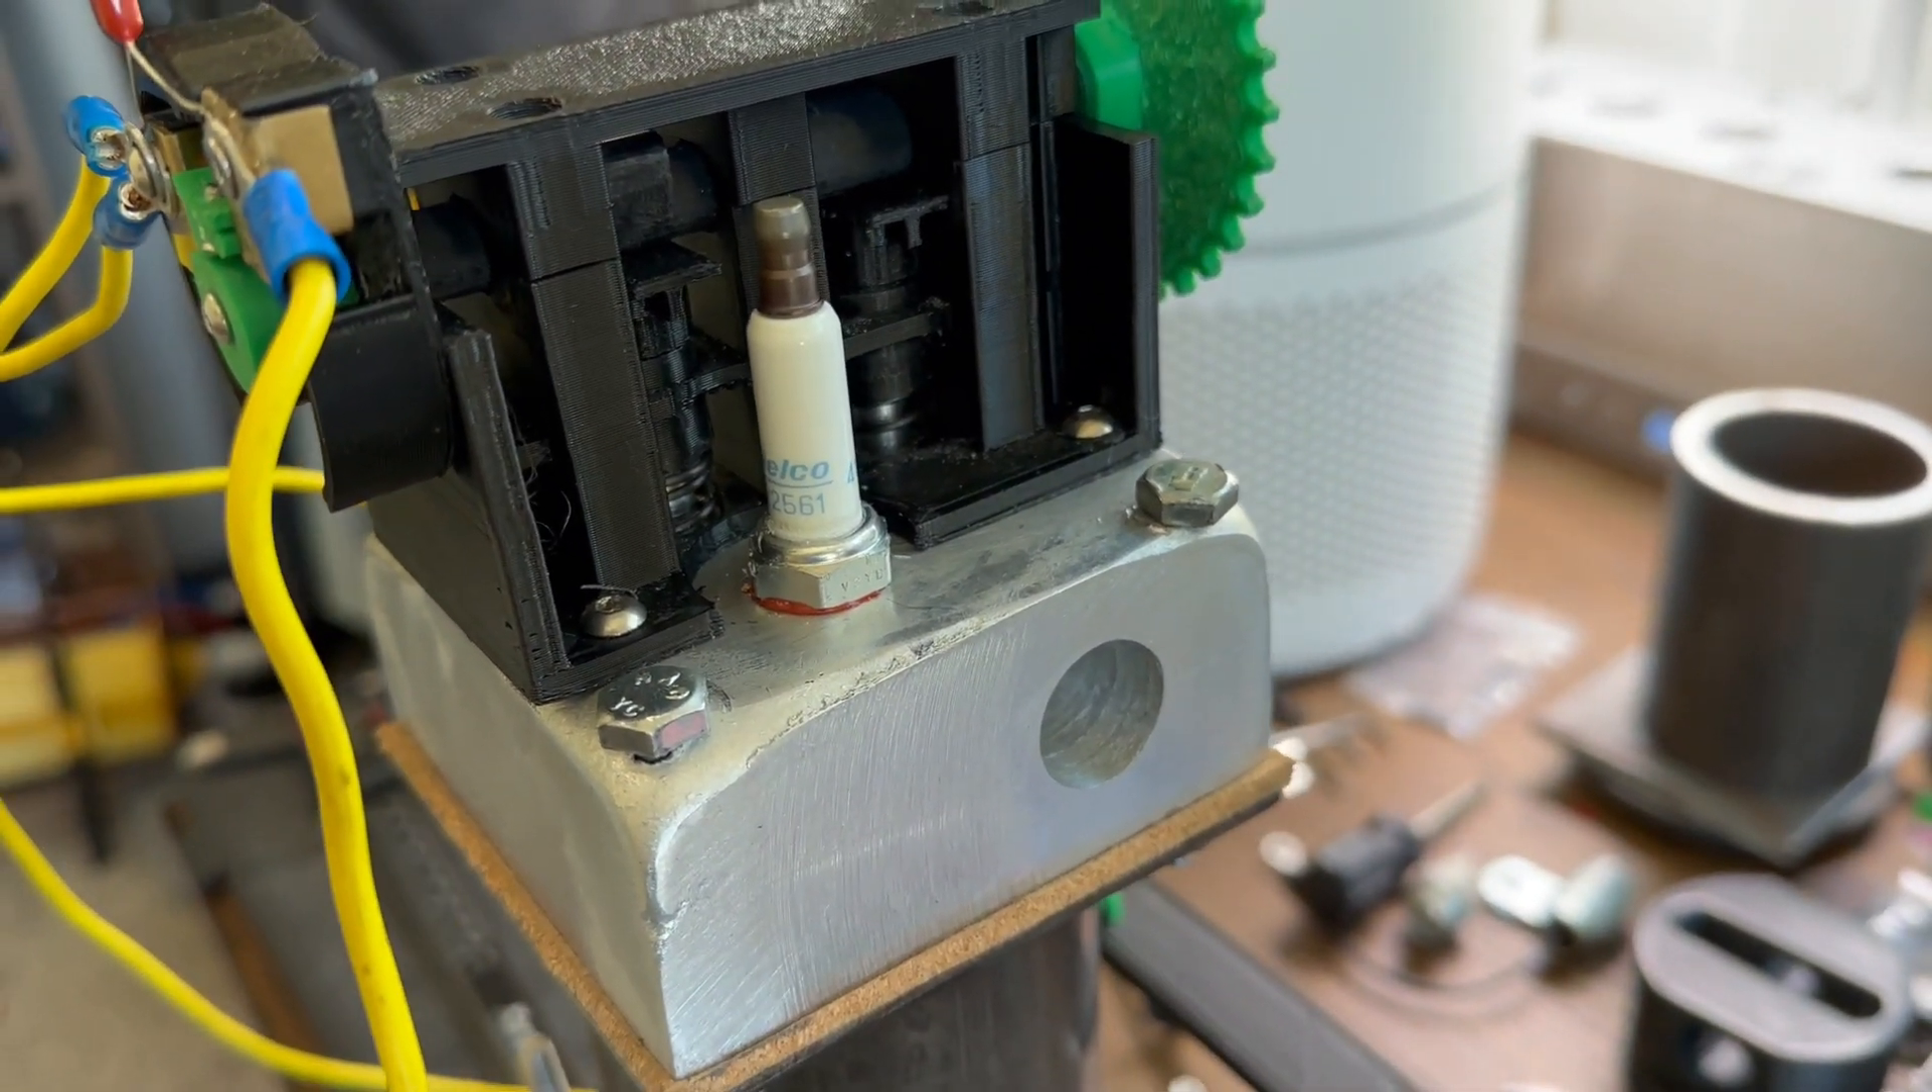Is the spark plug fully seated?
Yes.